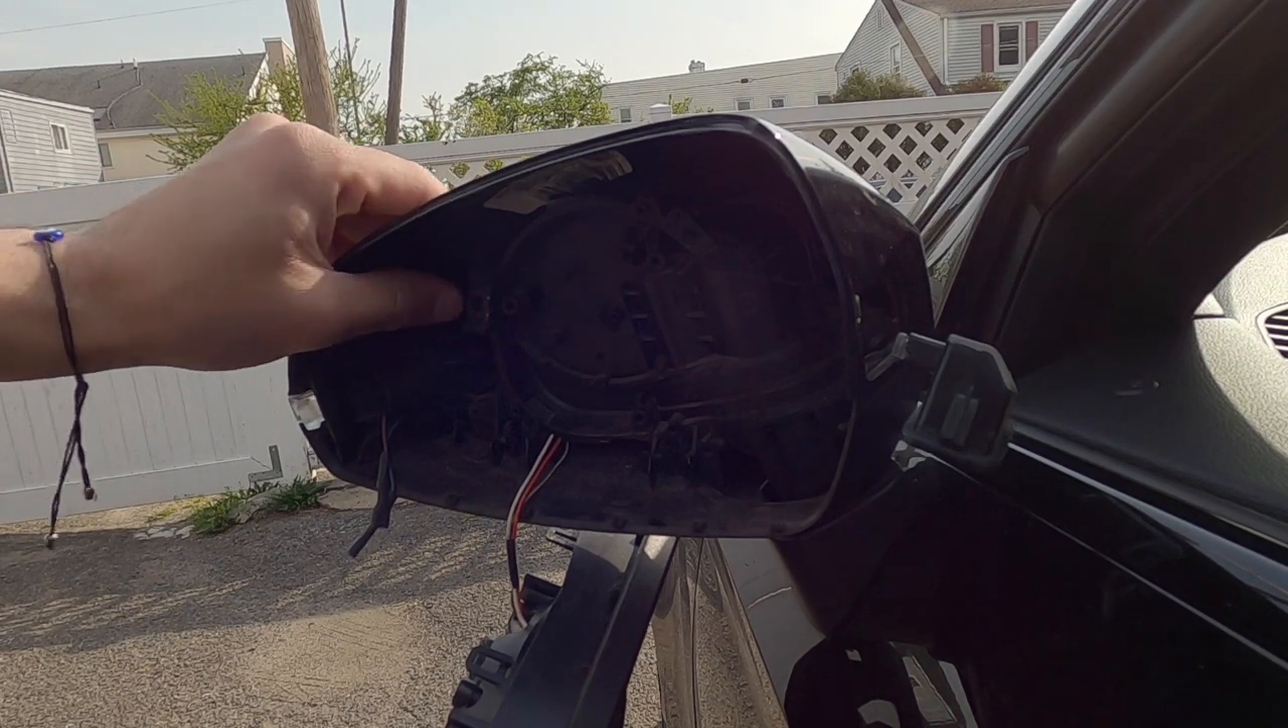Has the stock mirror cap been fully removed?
No.